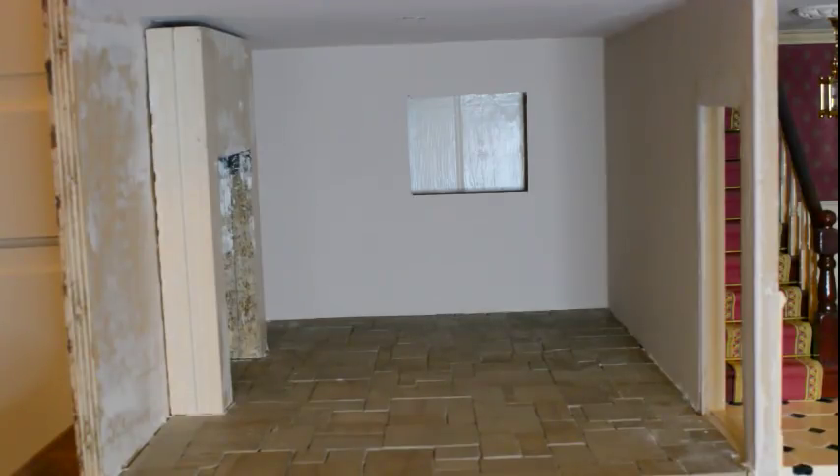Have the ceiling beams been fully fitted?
No.